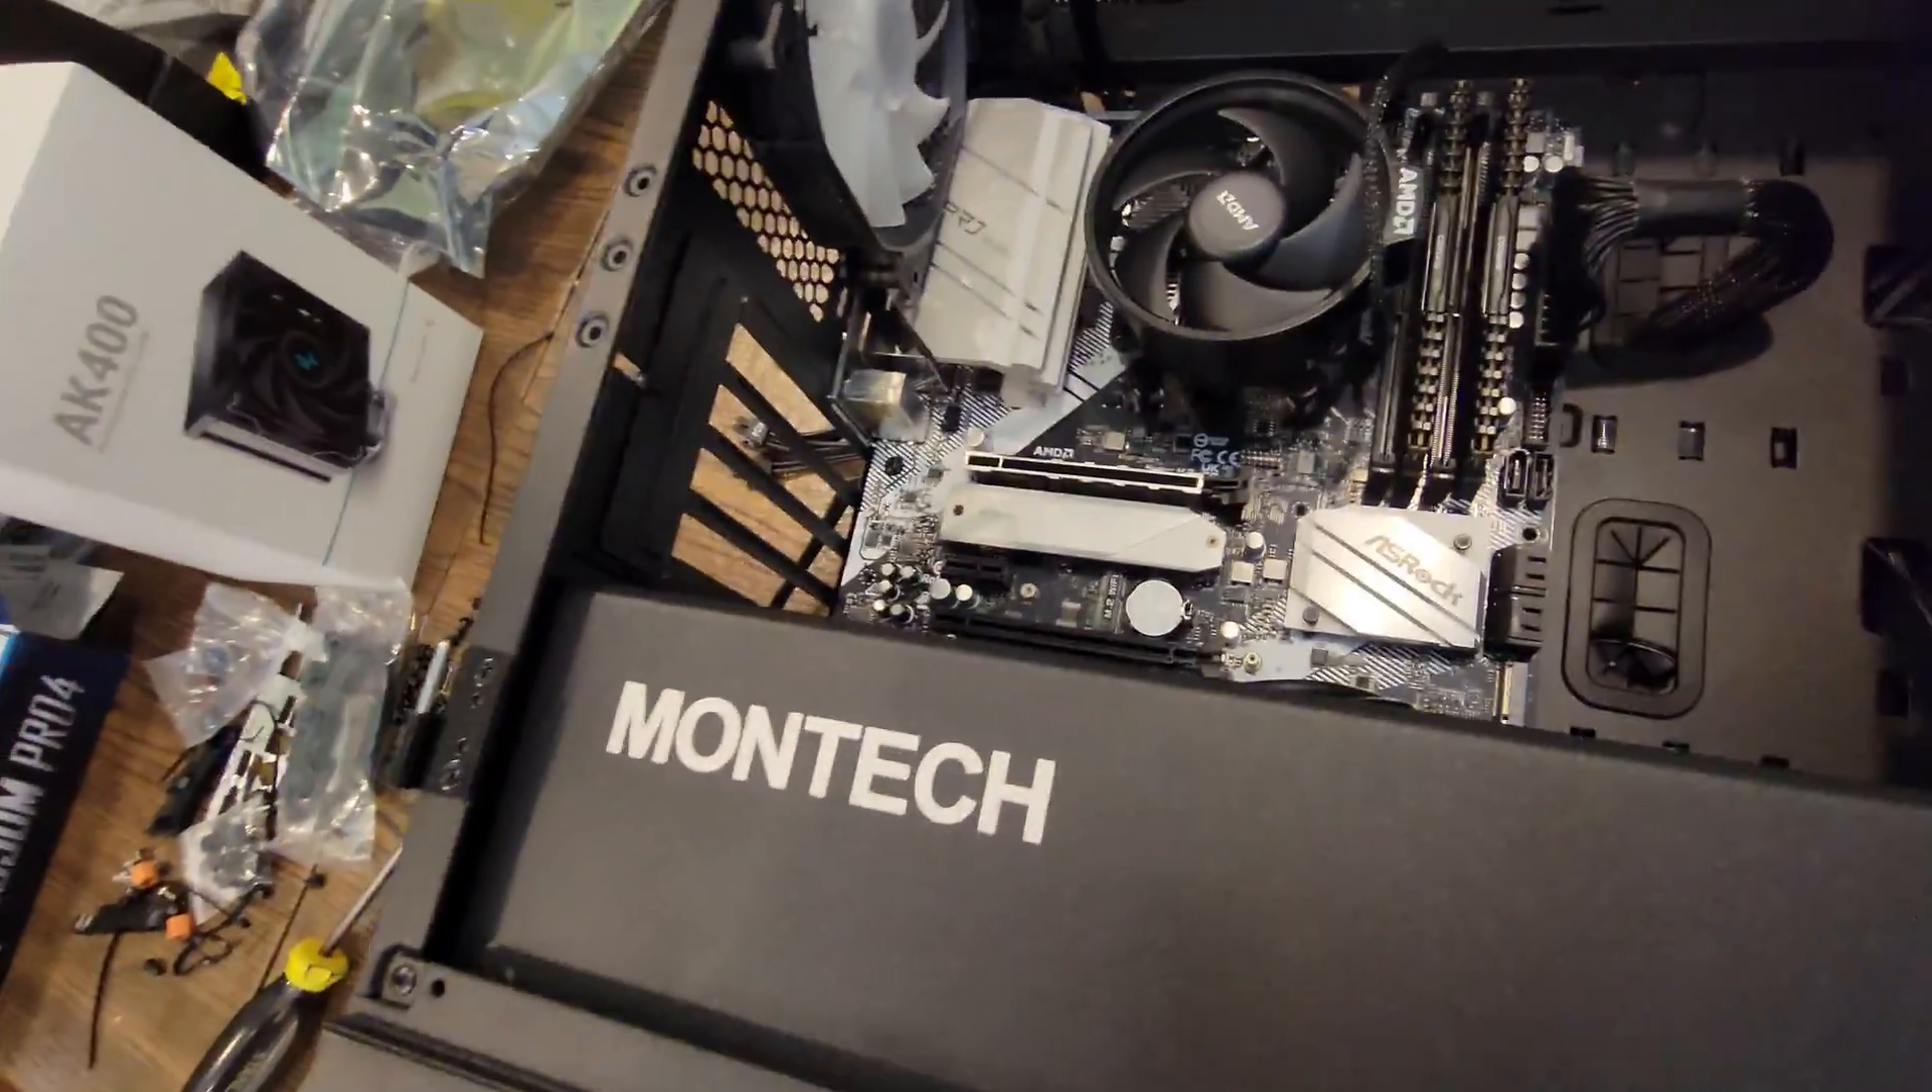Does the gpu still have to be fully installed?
Yes.